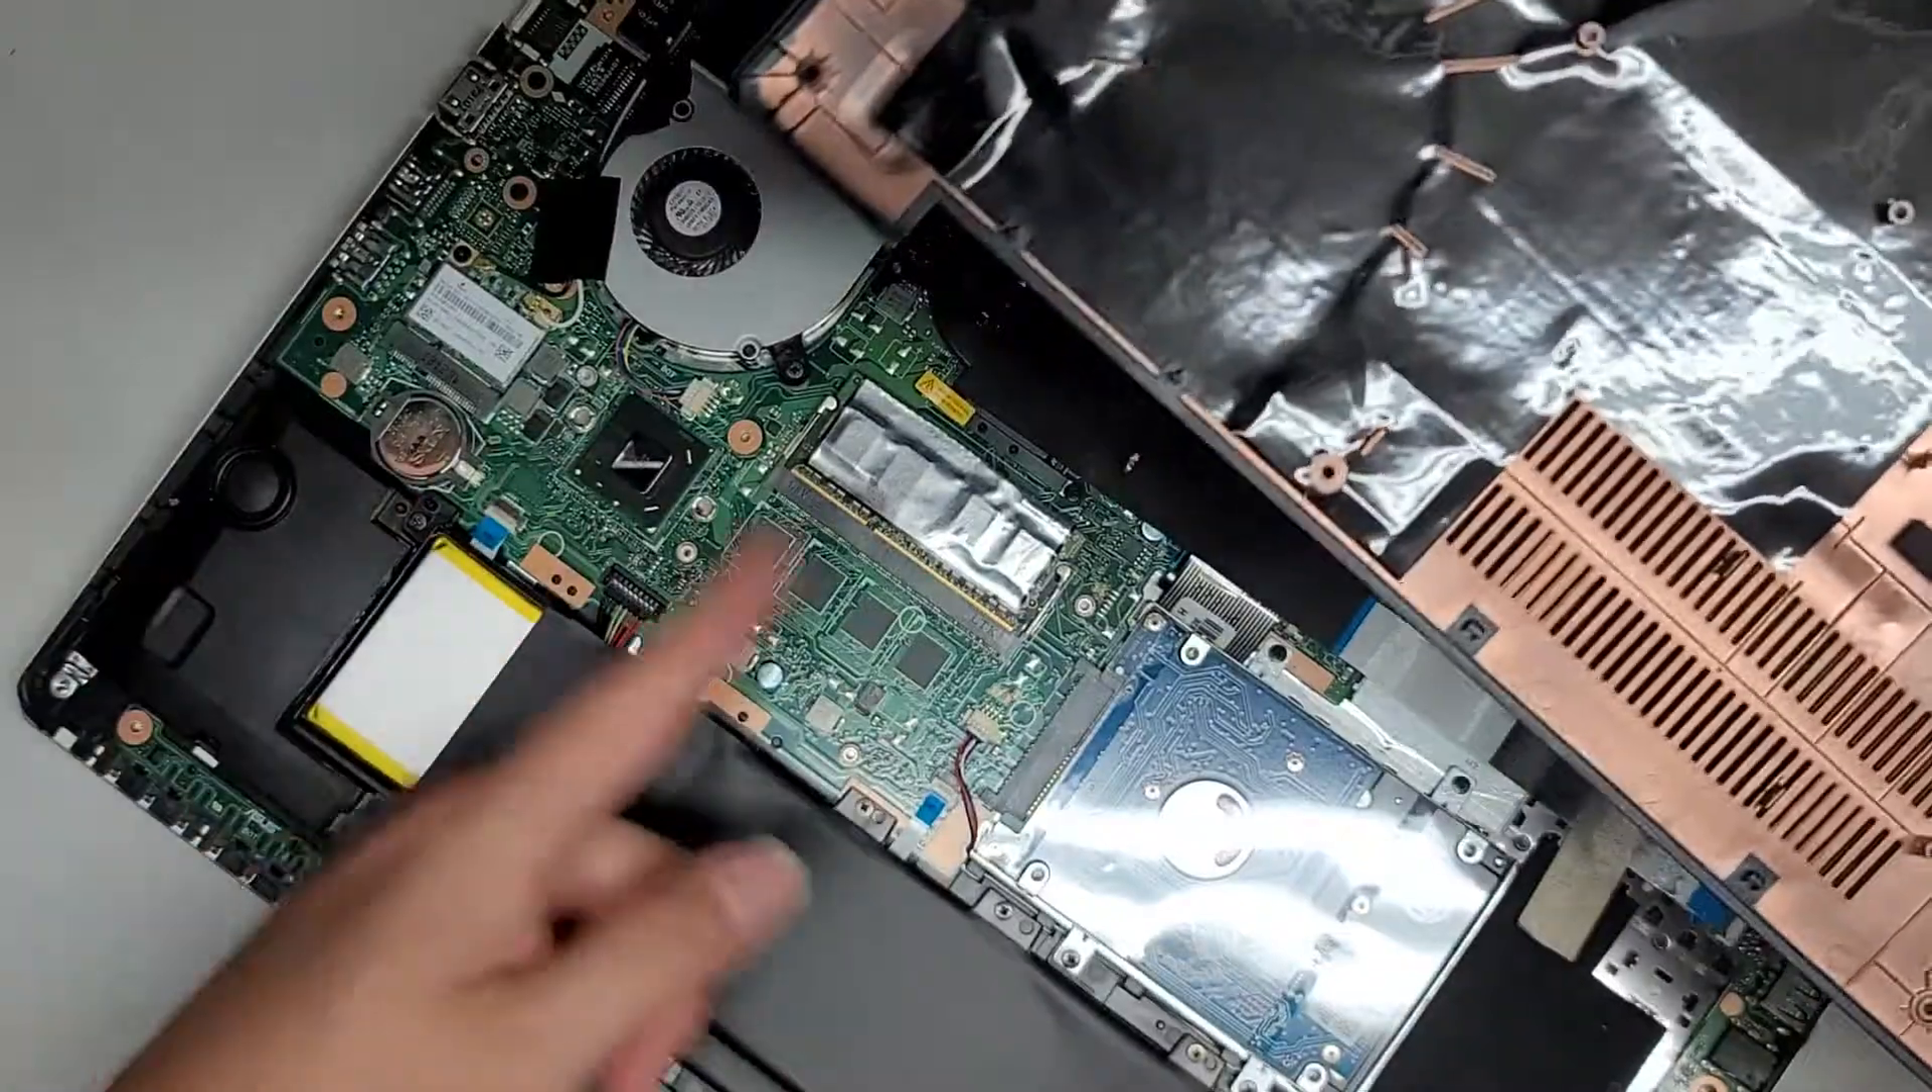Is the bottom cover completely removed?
Yes.